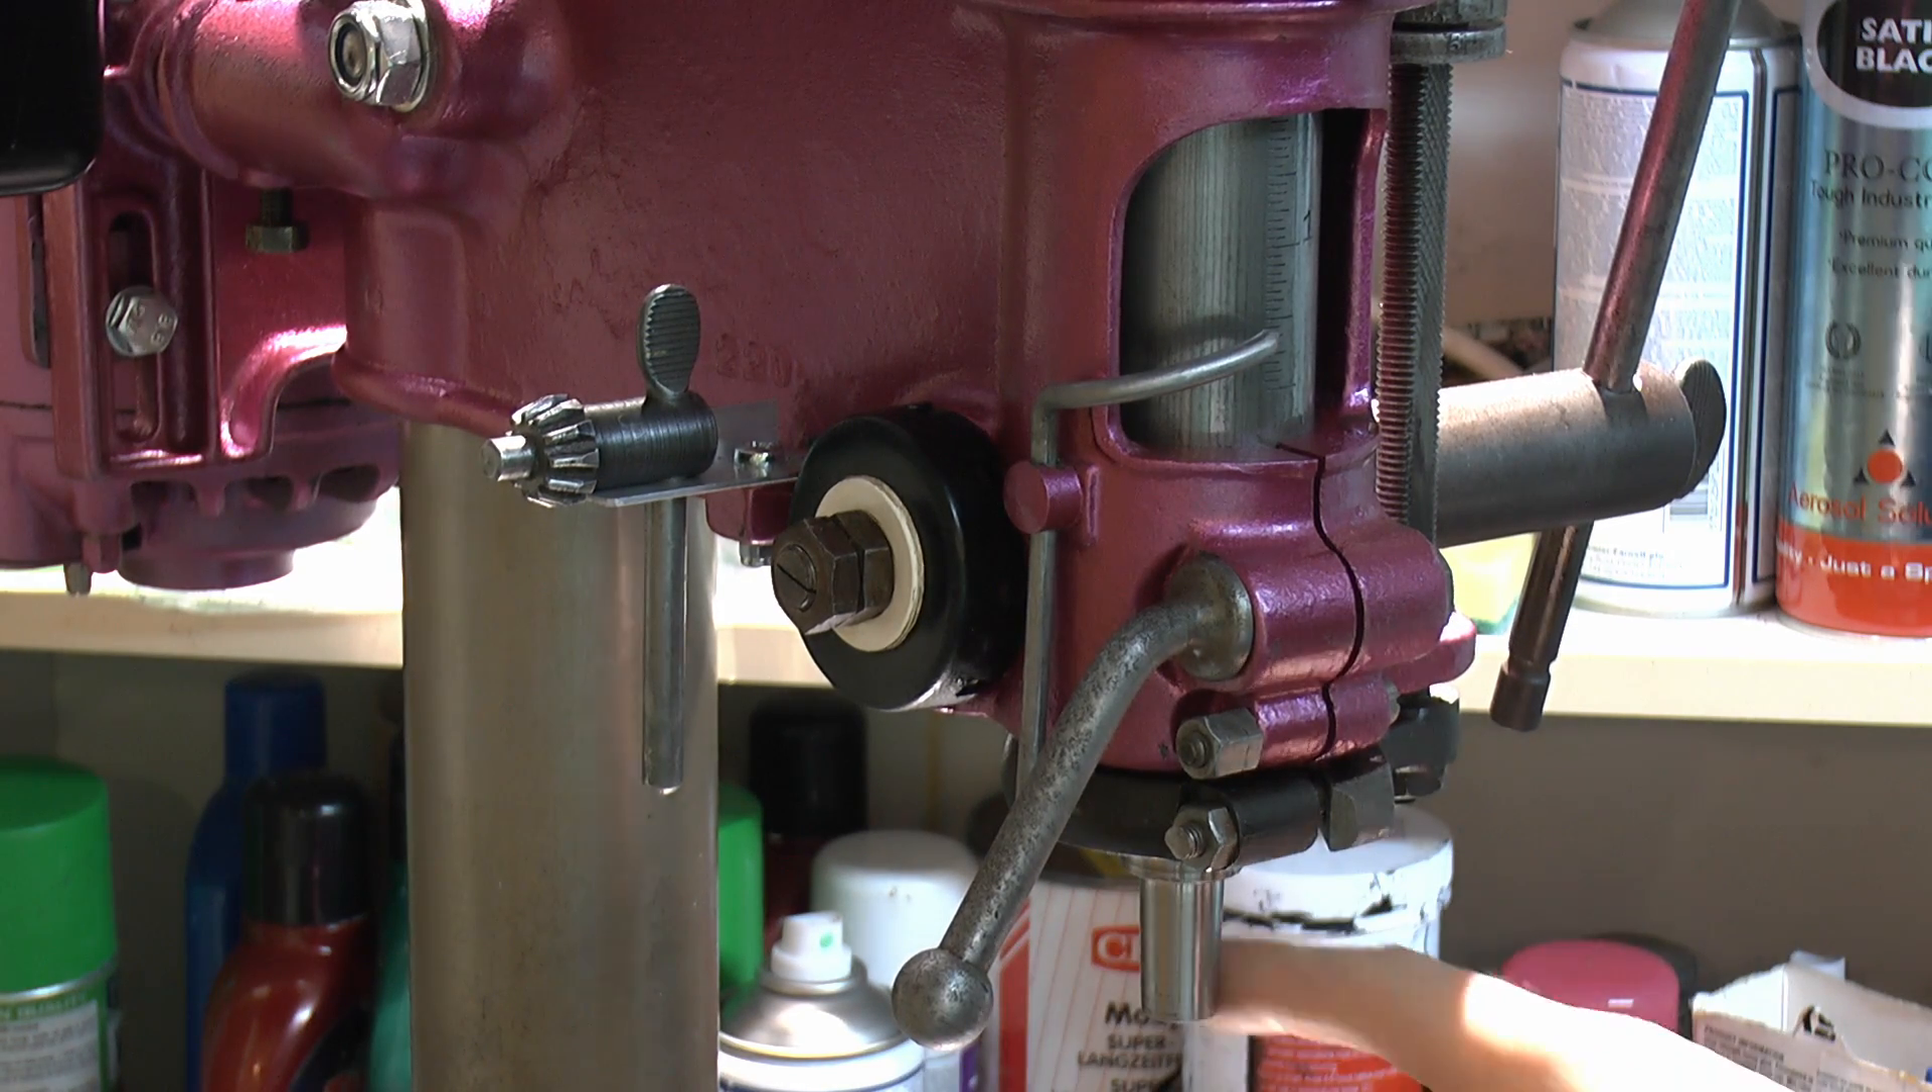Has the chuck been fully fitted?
No.